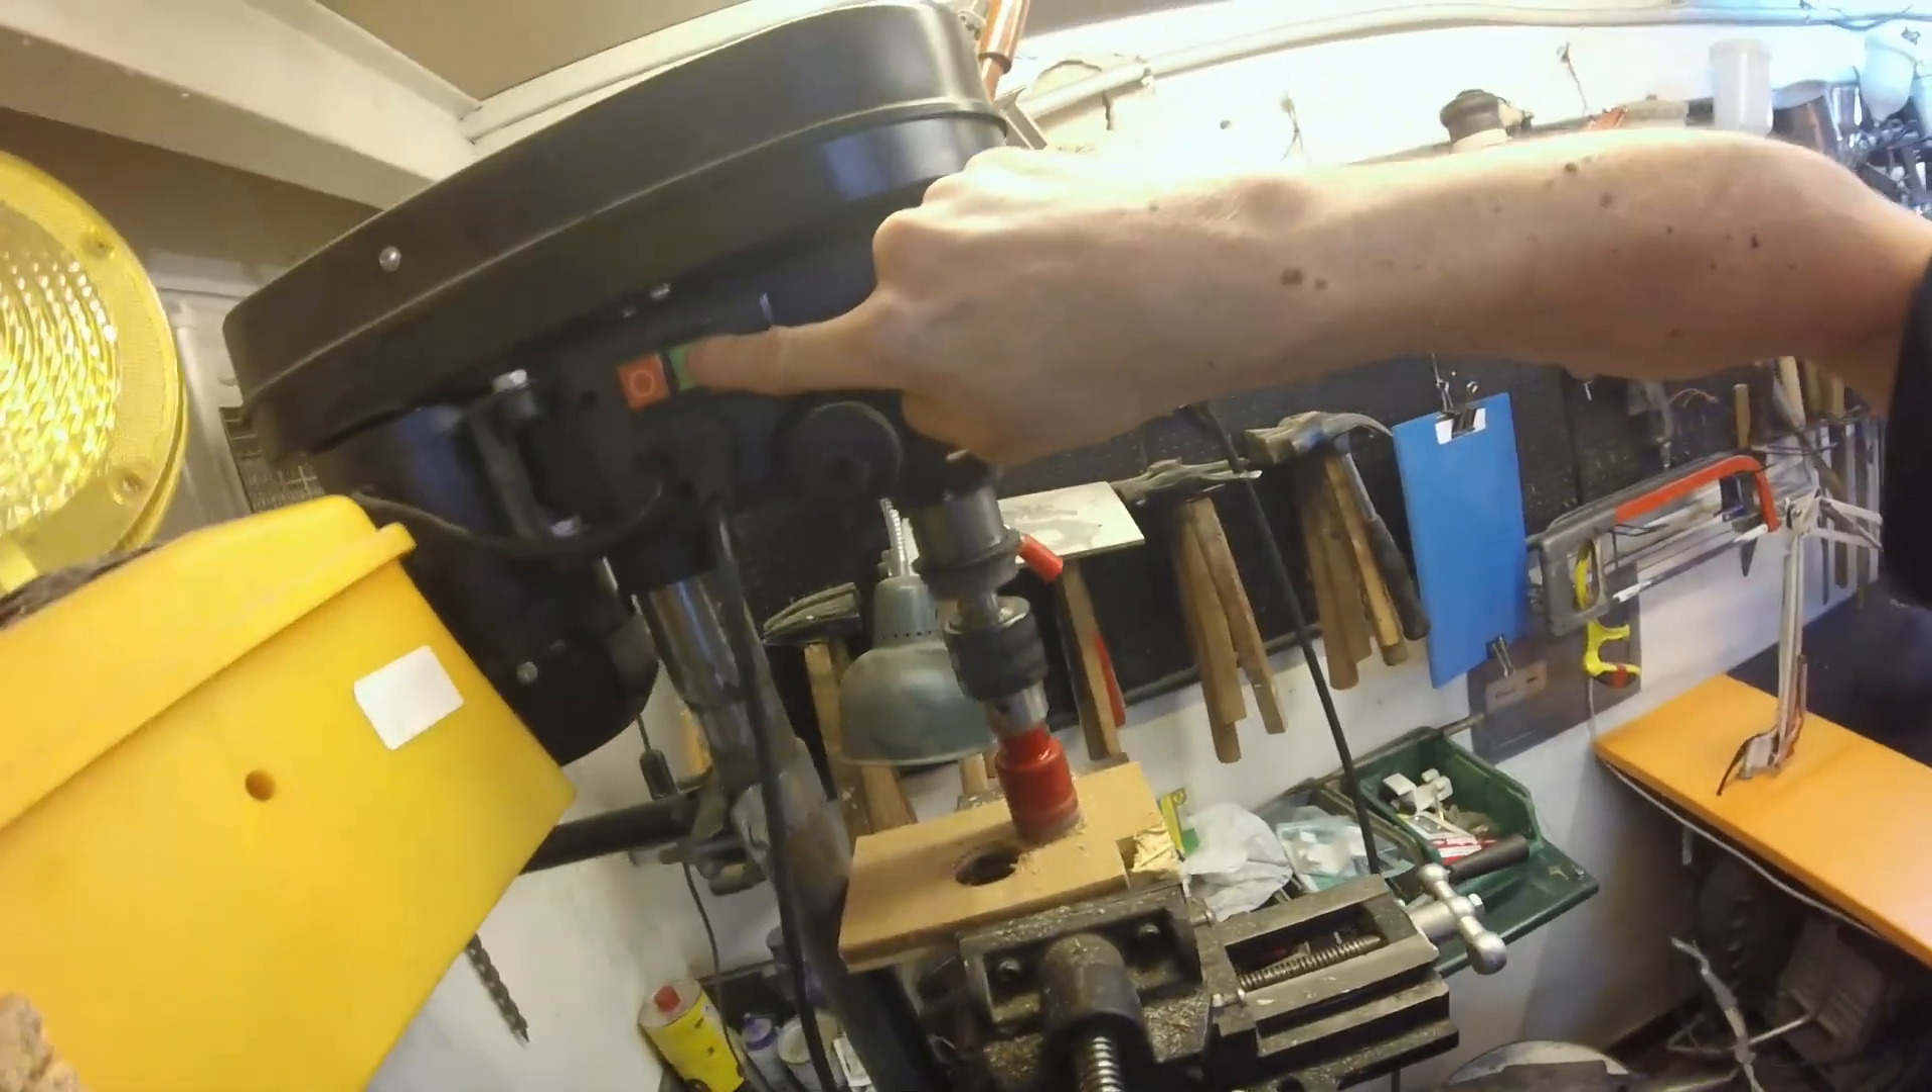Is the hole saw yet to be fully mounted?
No.